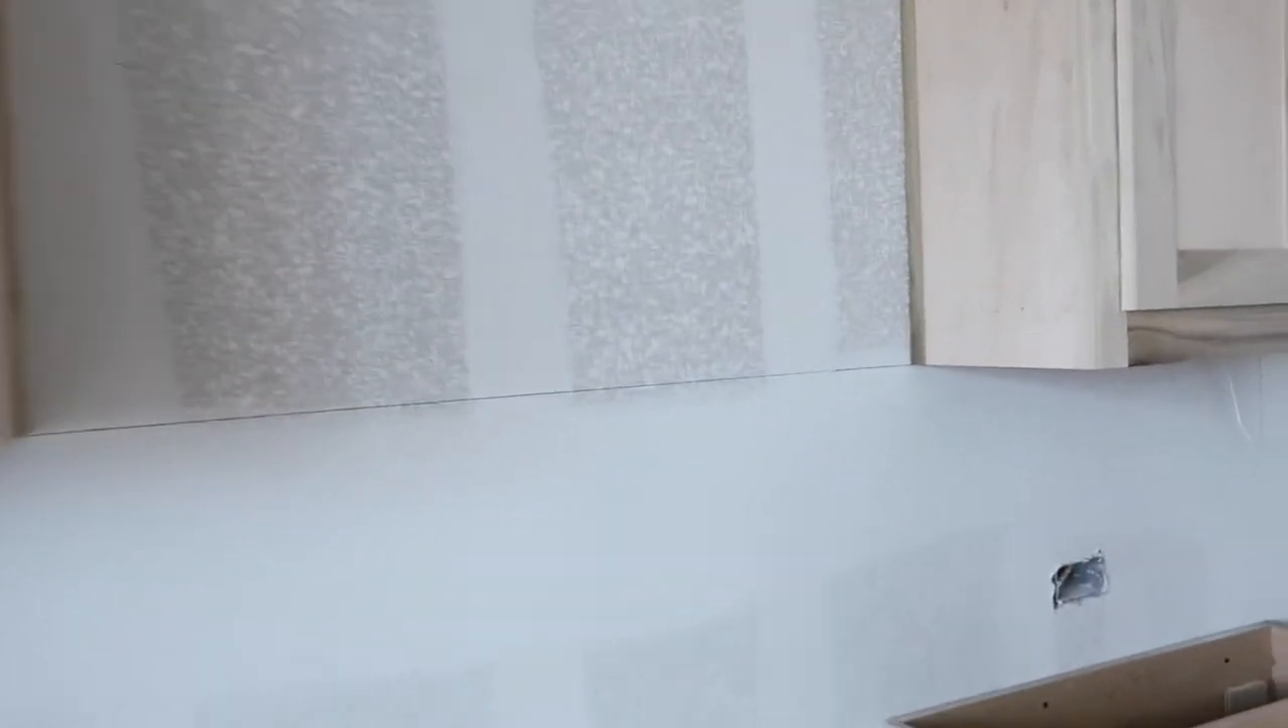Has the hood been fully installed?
No.